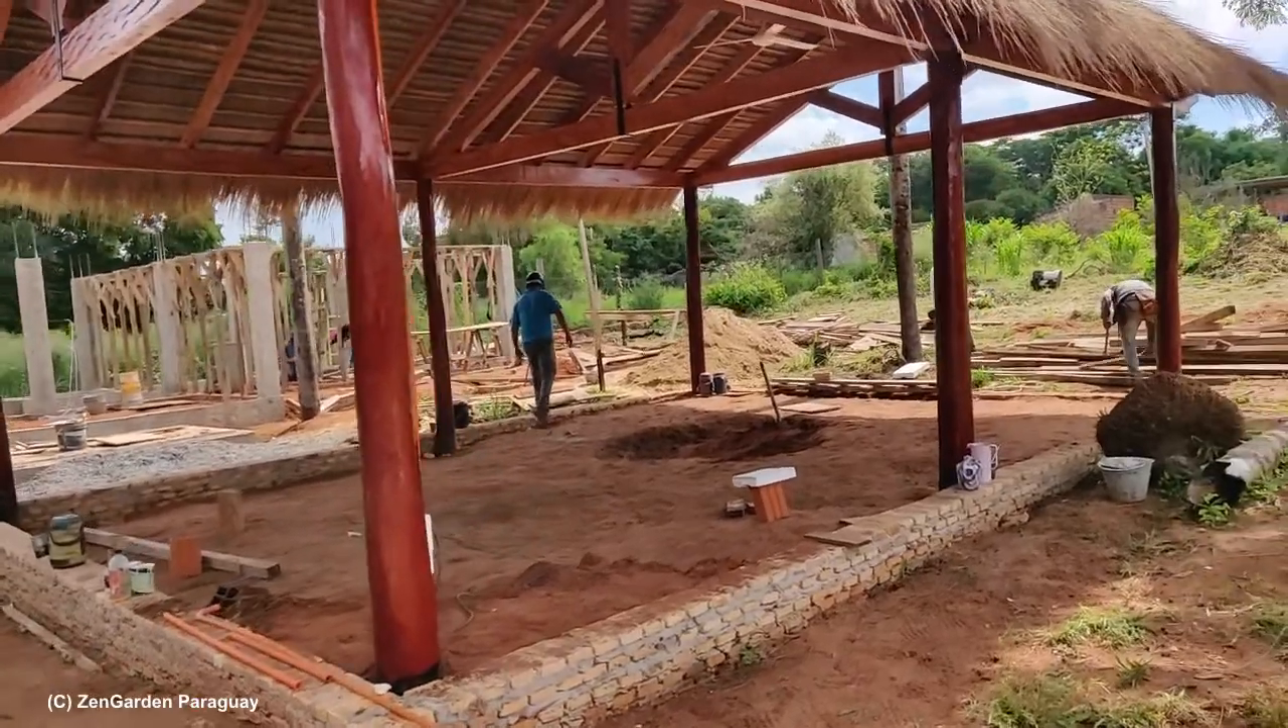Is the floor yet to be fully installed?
Yes.